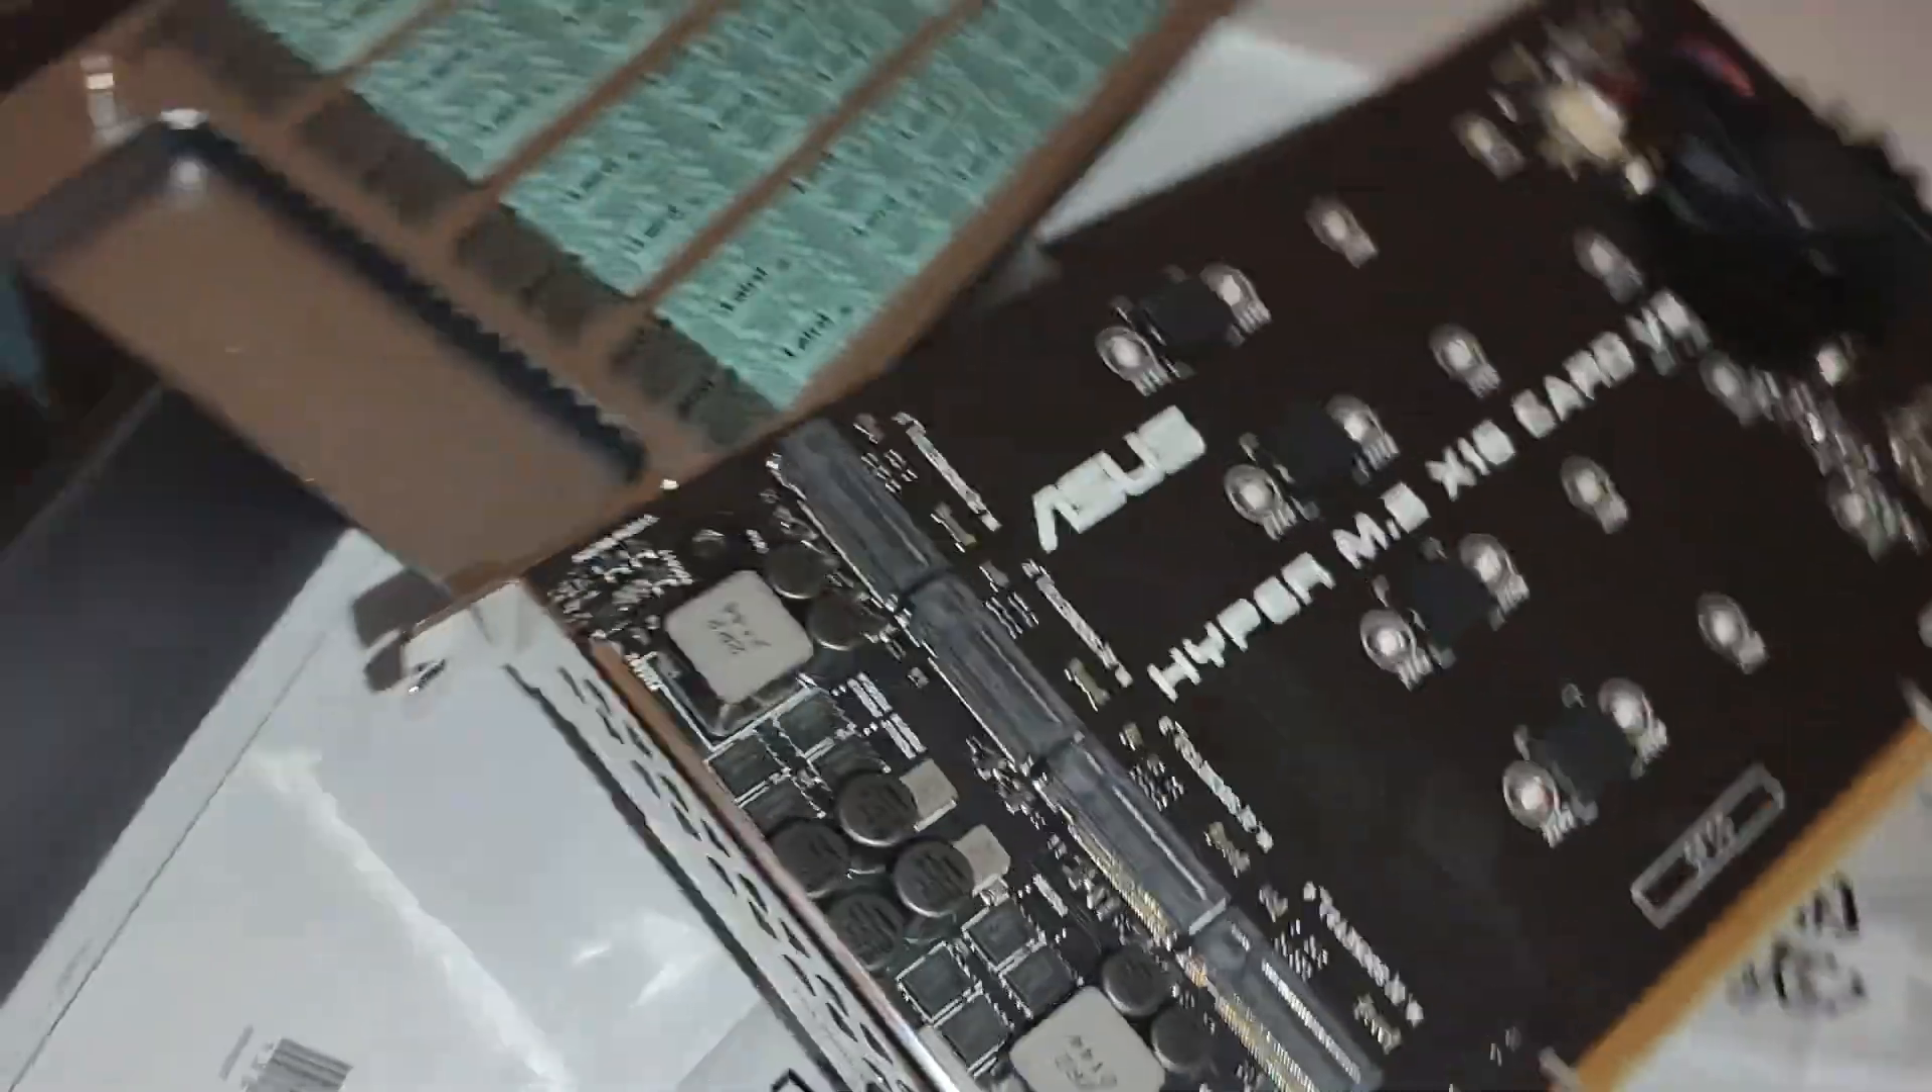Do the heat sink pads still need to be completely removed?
Yes.